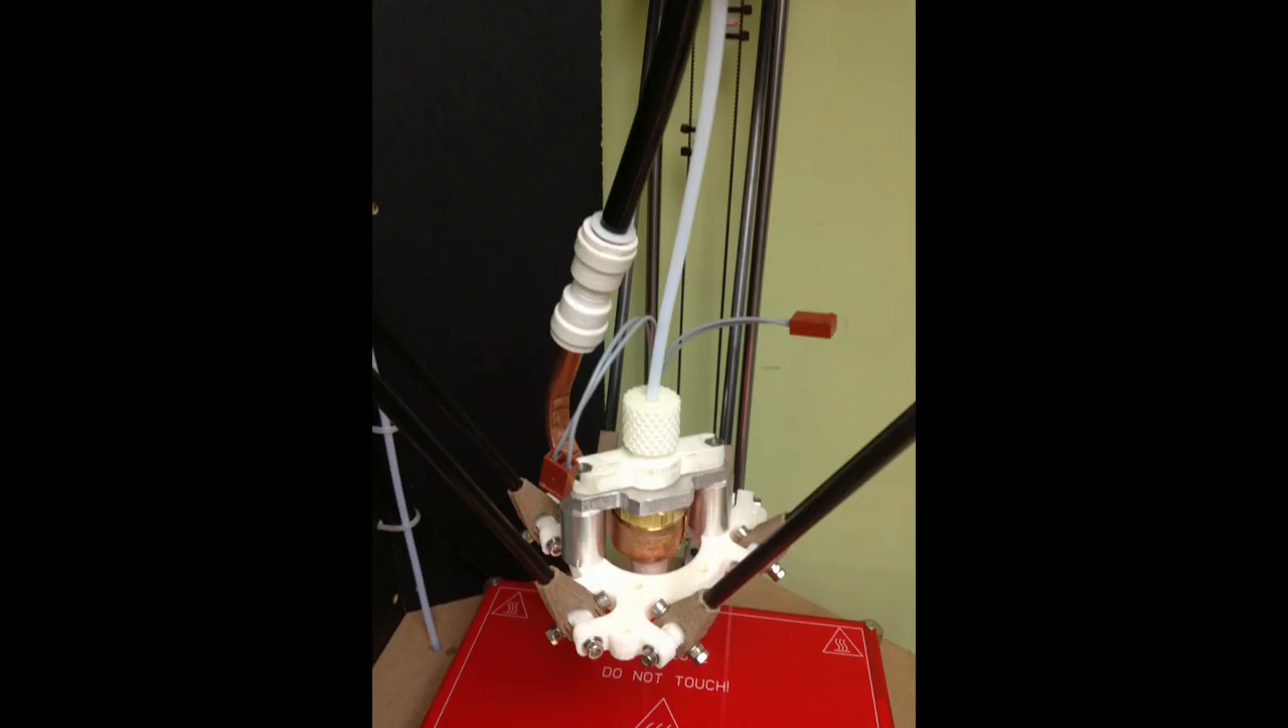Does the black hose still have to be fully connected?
No.